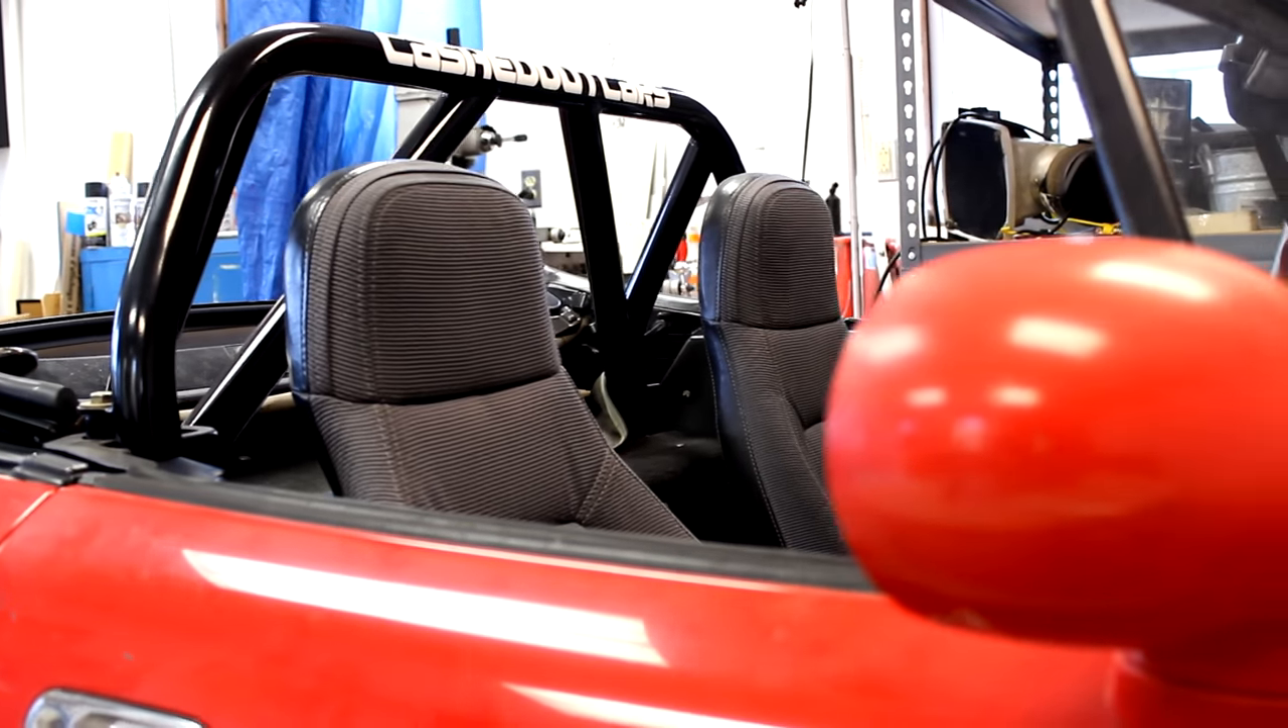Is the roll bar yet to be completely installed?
No.